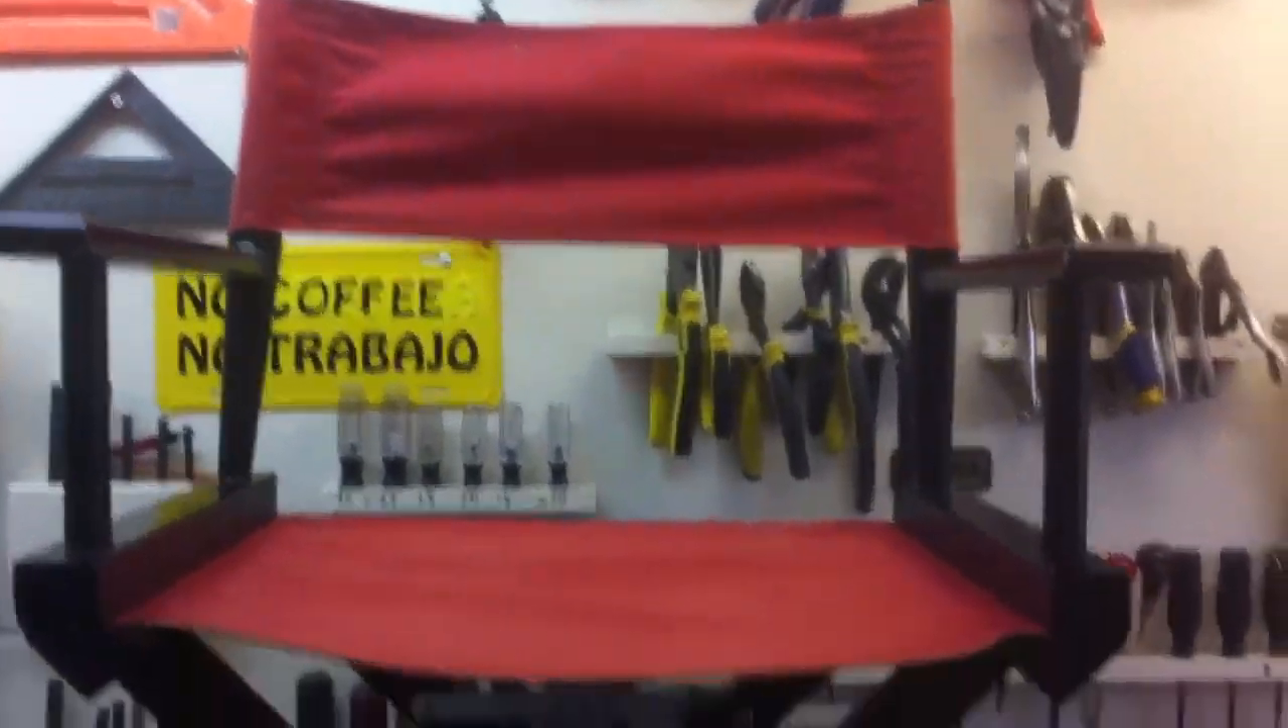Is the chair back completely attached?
Yes.